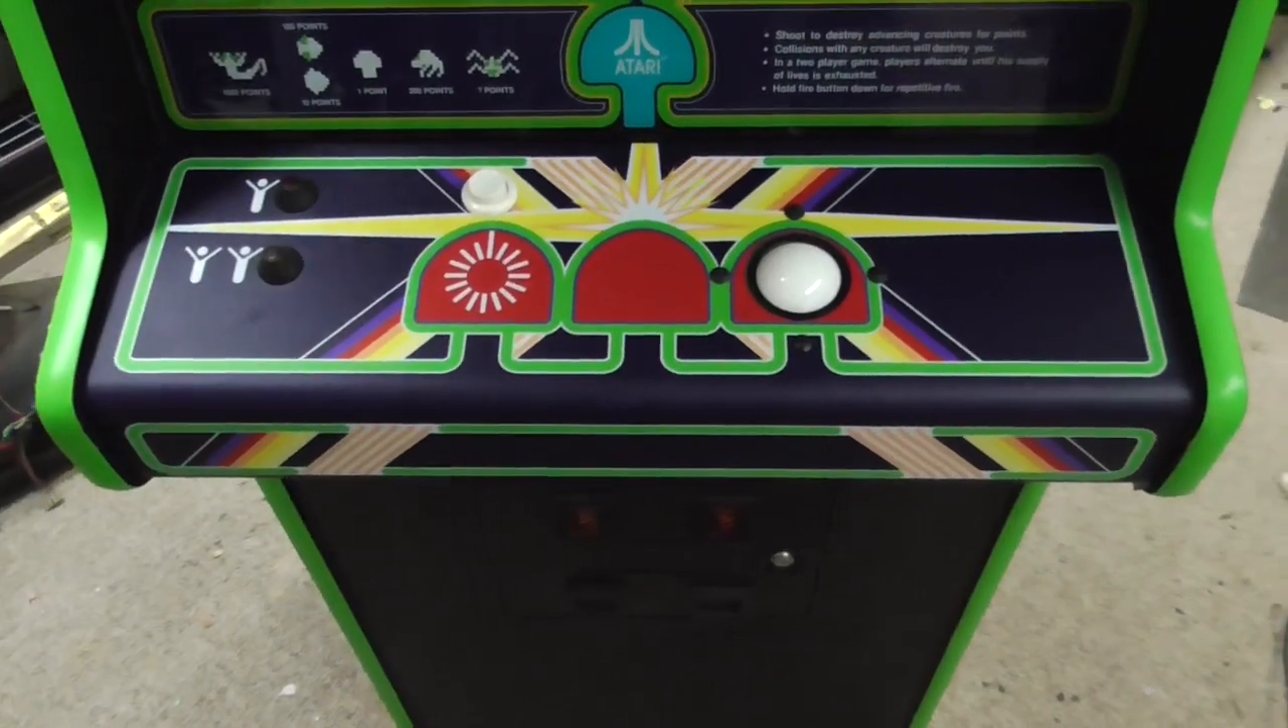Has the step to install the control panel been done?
Yes.